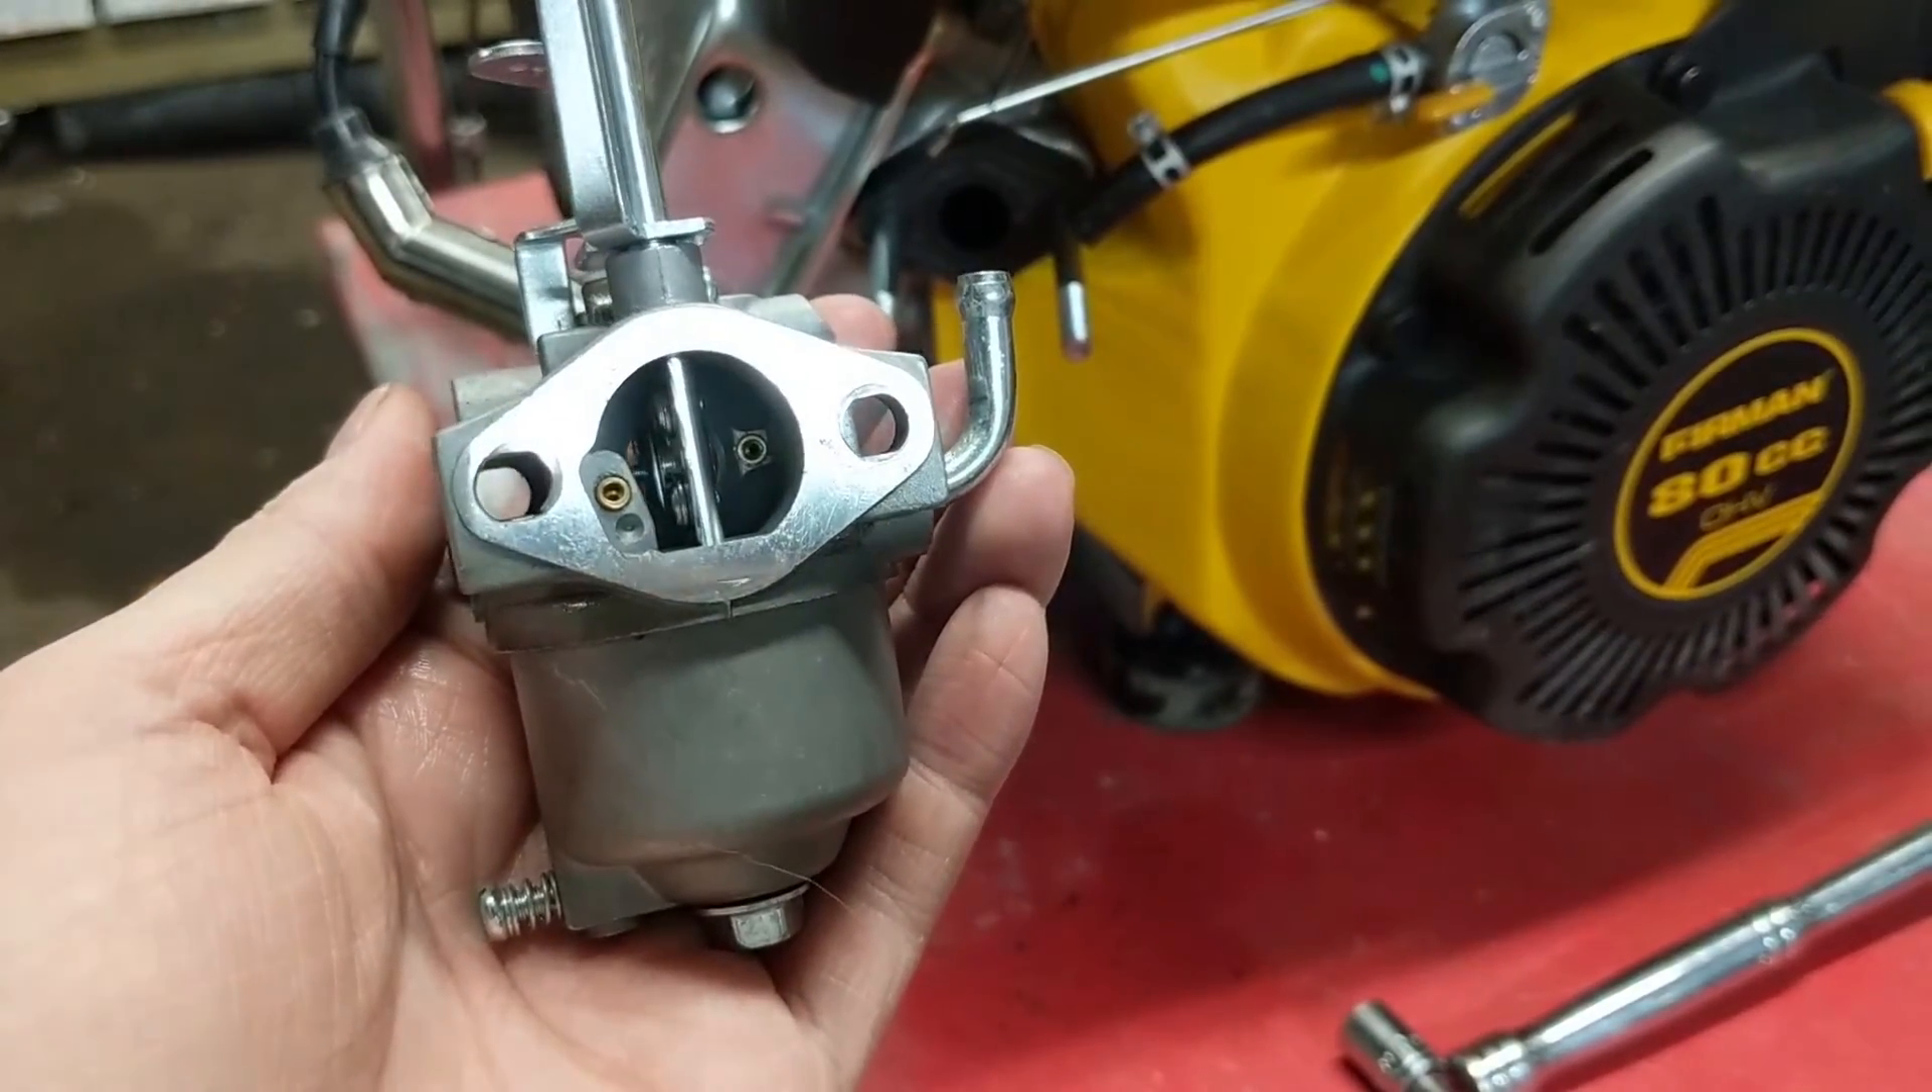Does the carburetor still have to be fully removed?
No.